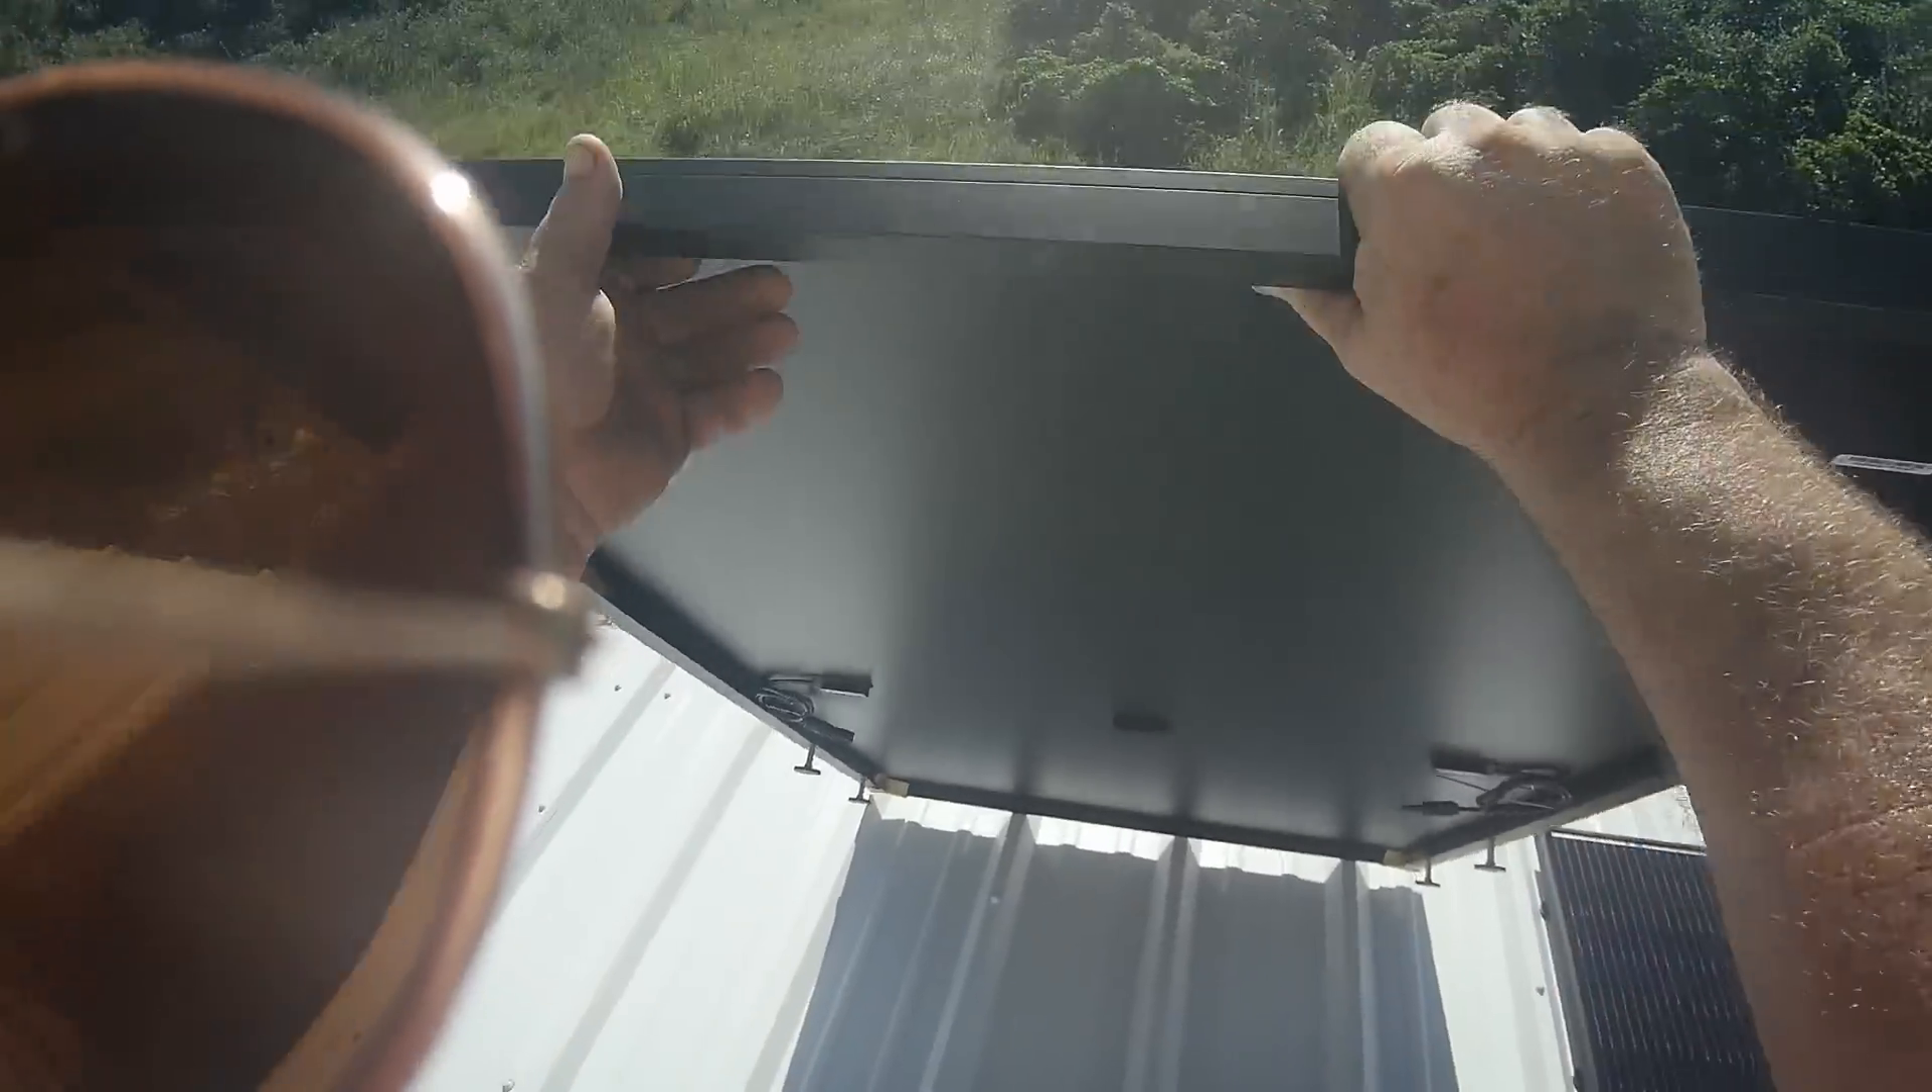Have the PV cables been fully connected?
No.